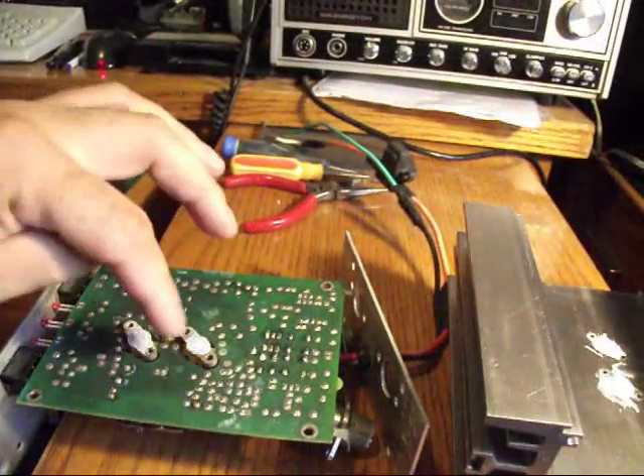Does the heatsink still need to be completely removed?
No.